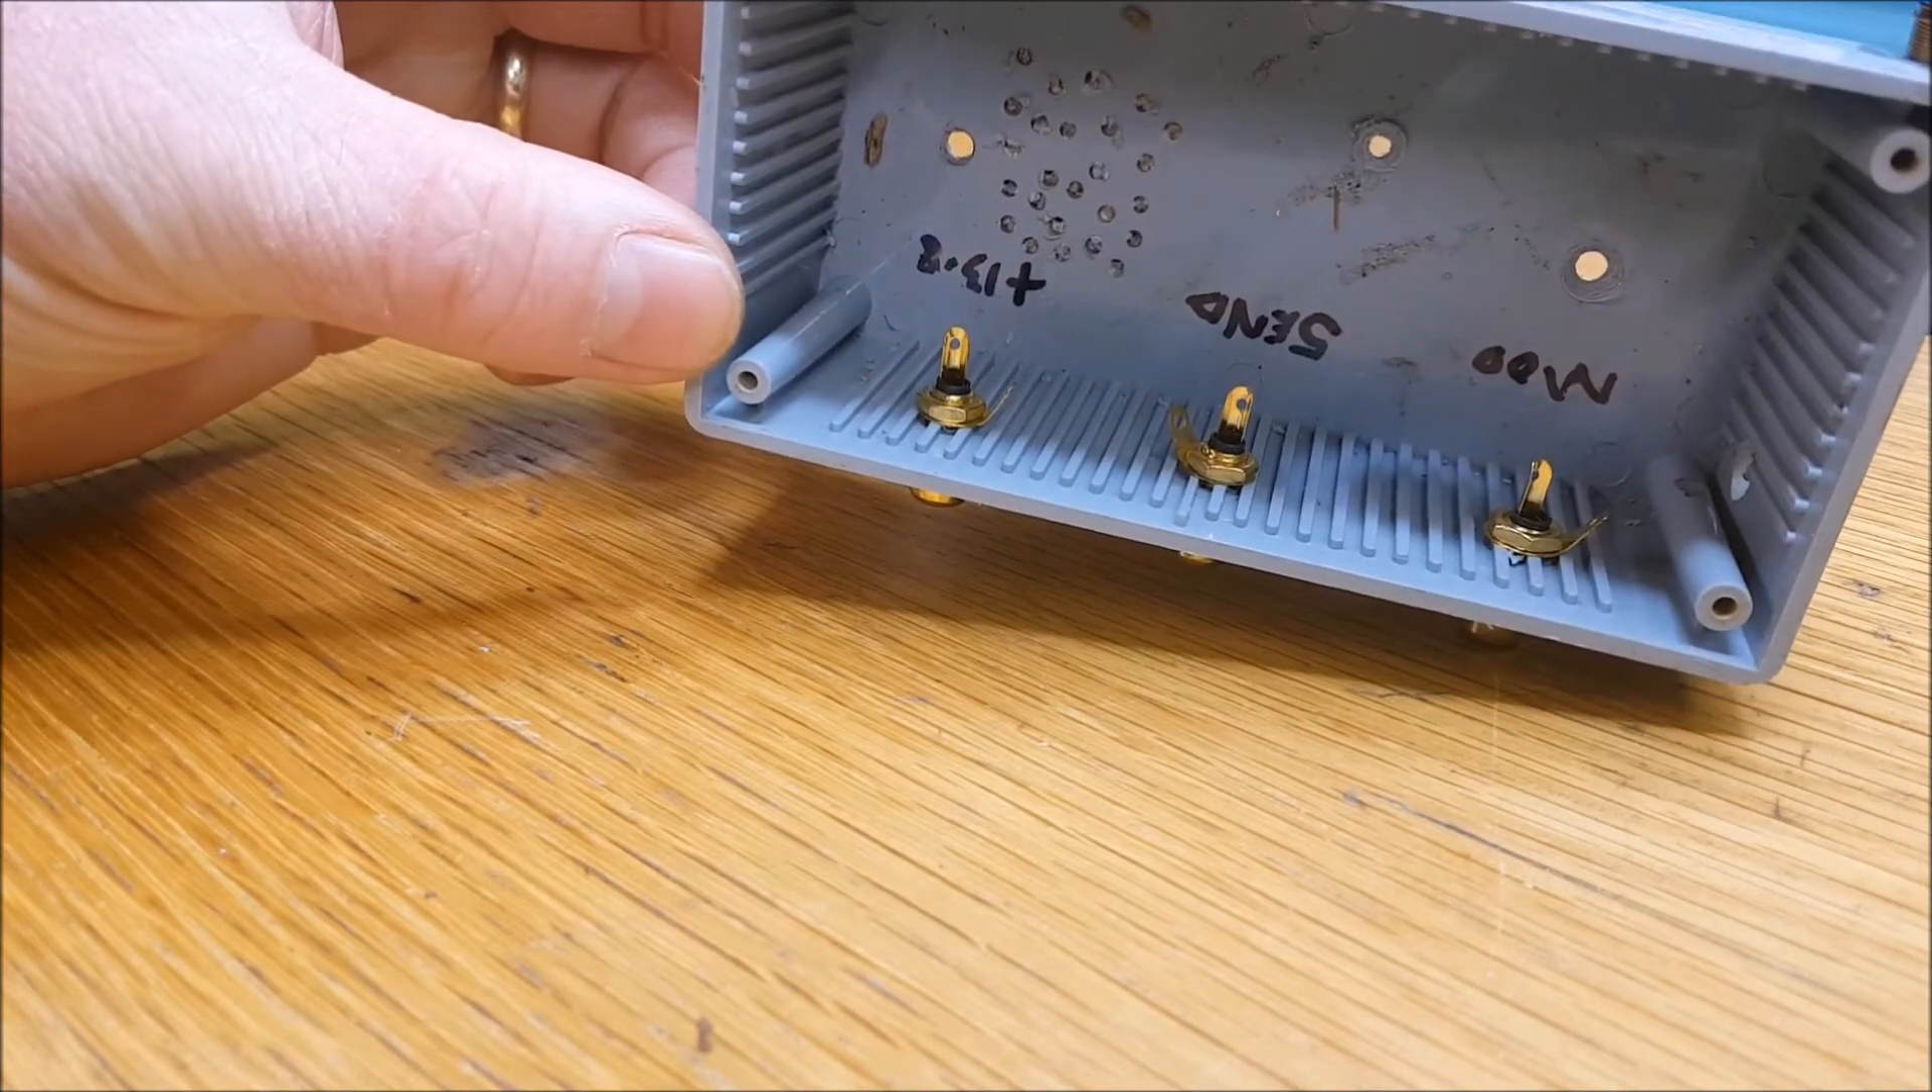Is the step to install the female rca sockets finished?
Yes.